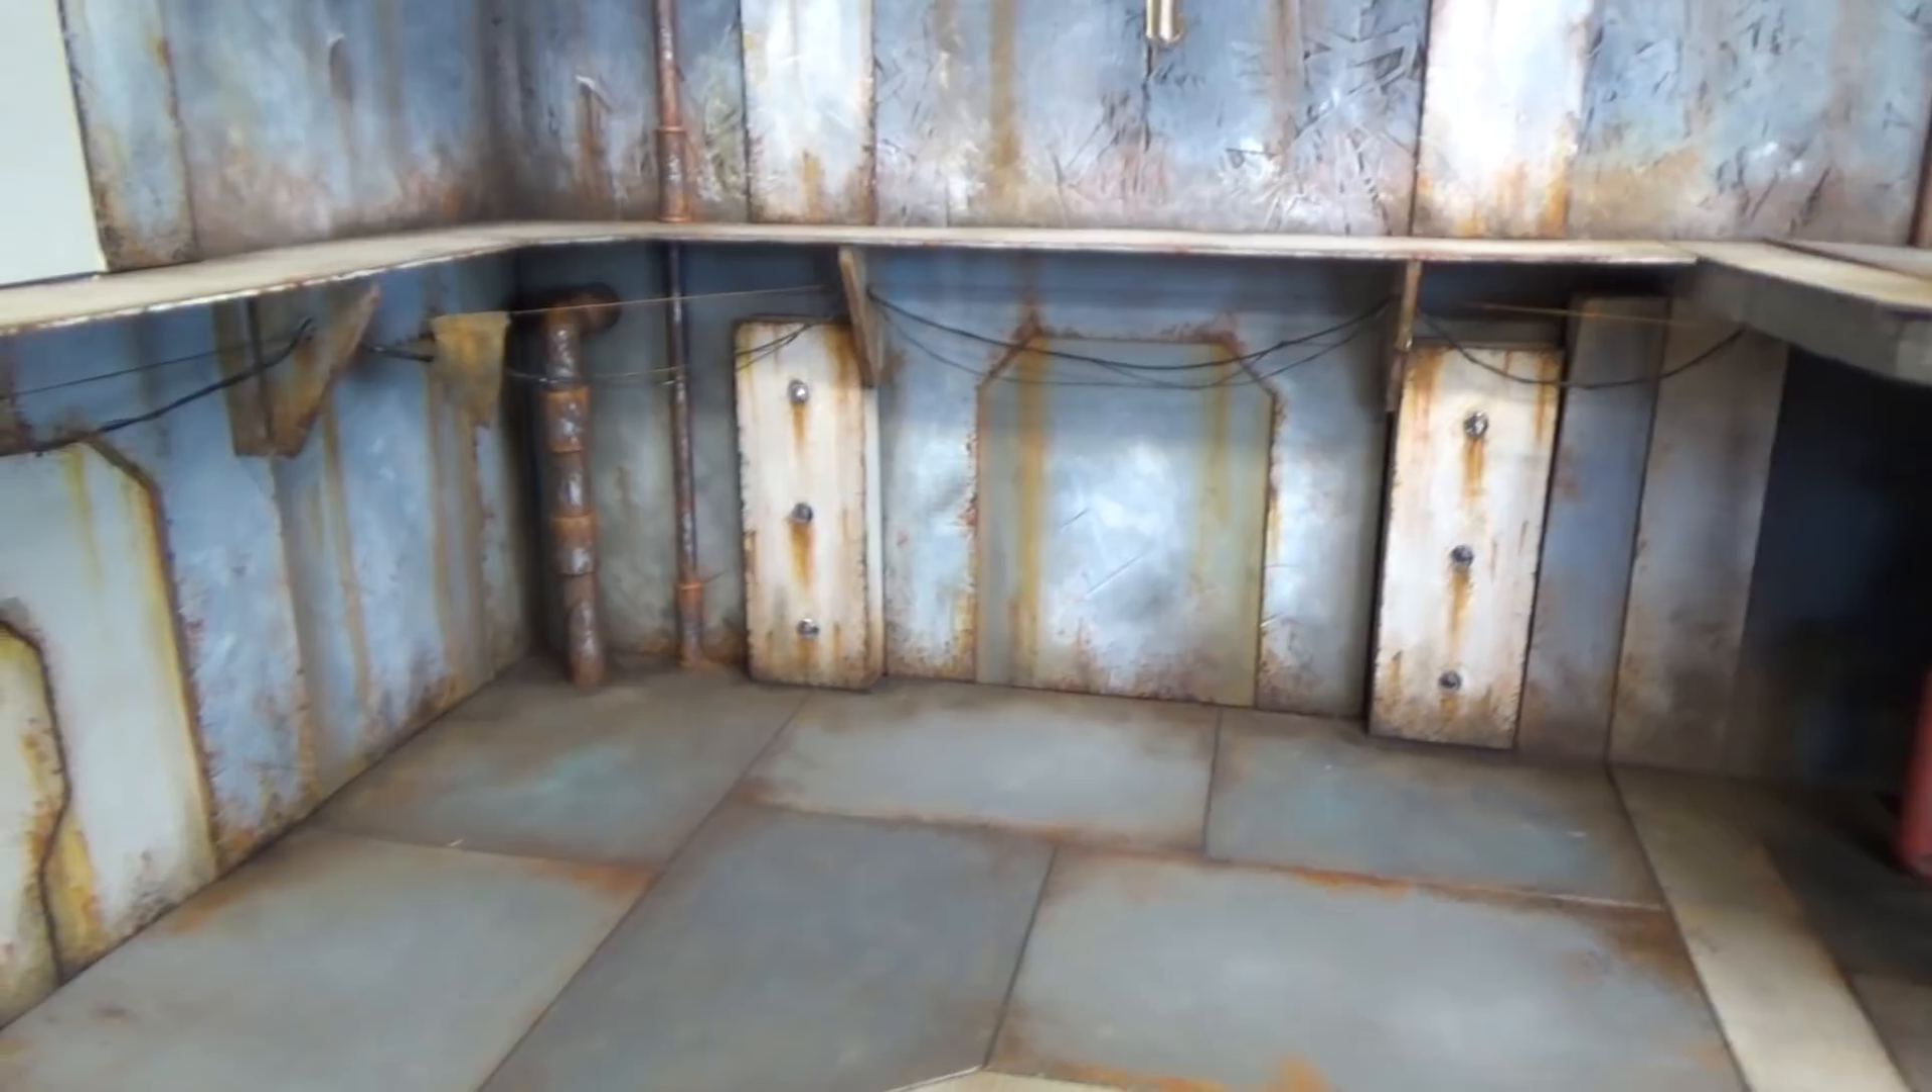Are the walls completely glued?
Yes.